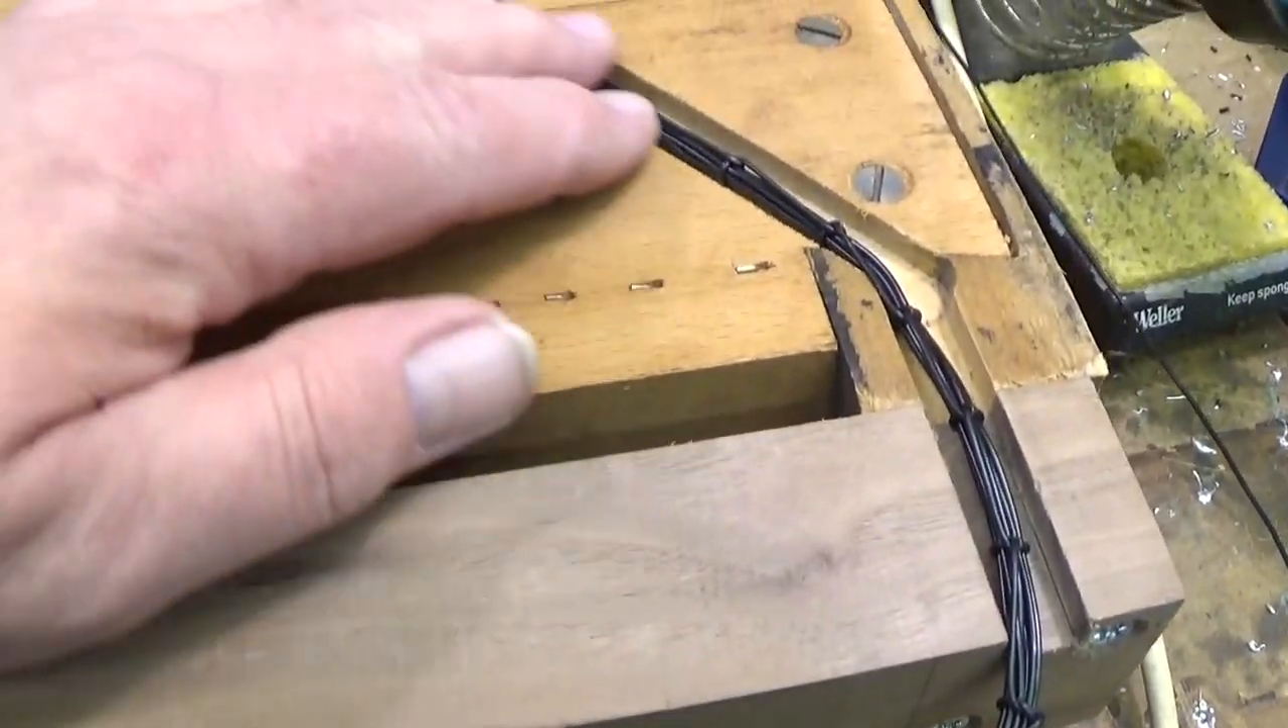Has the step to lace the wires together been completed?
Yes.